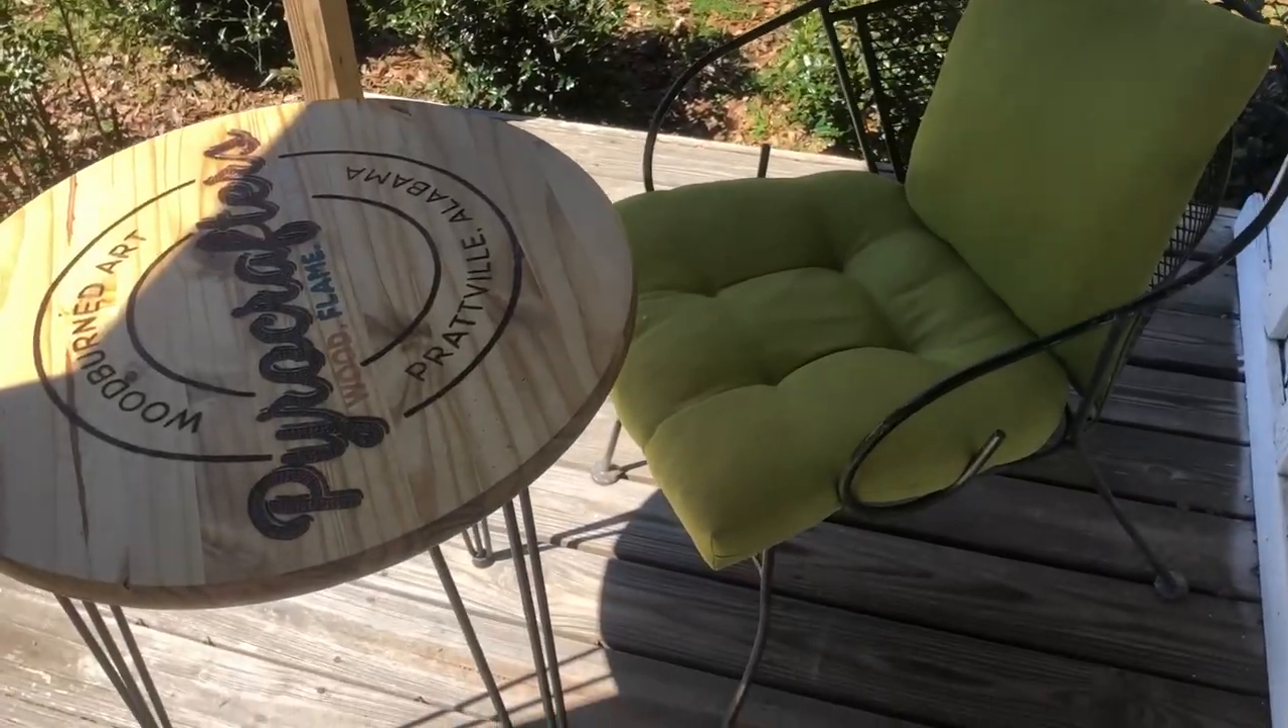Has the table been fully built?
Yes.